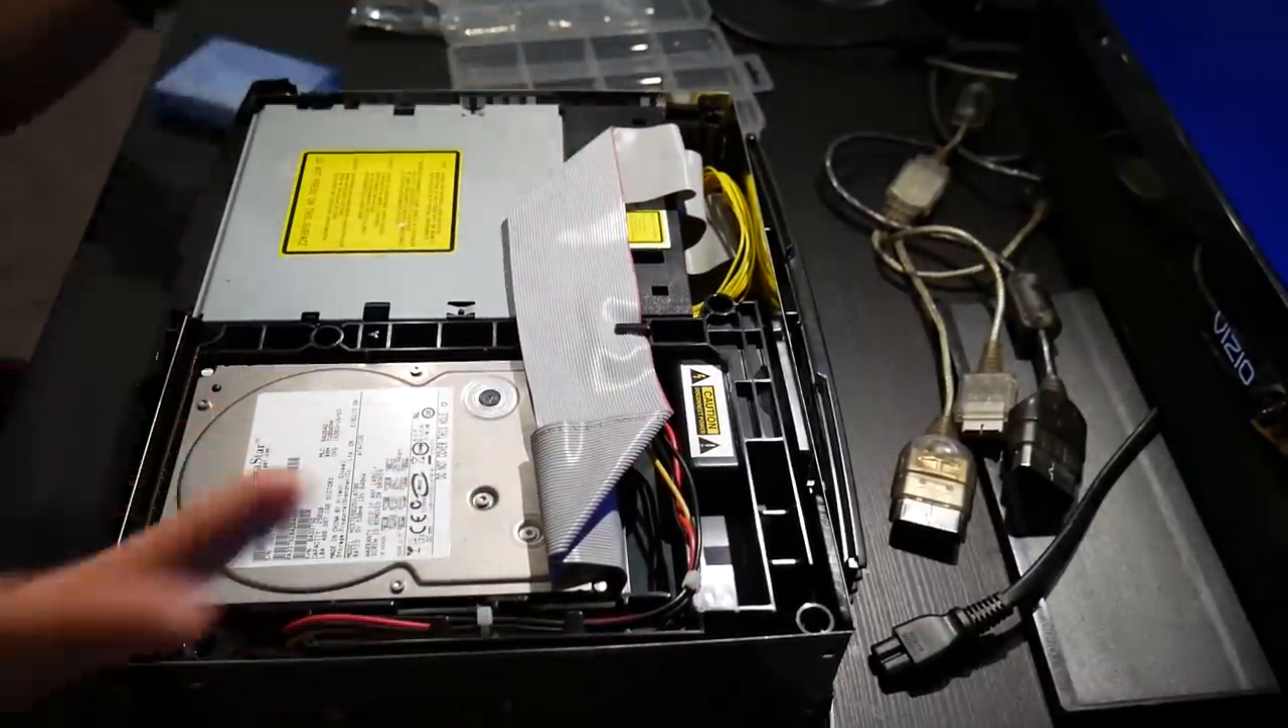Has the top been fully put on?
No.